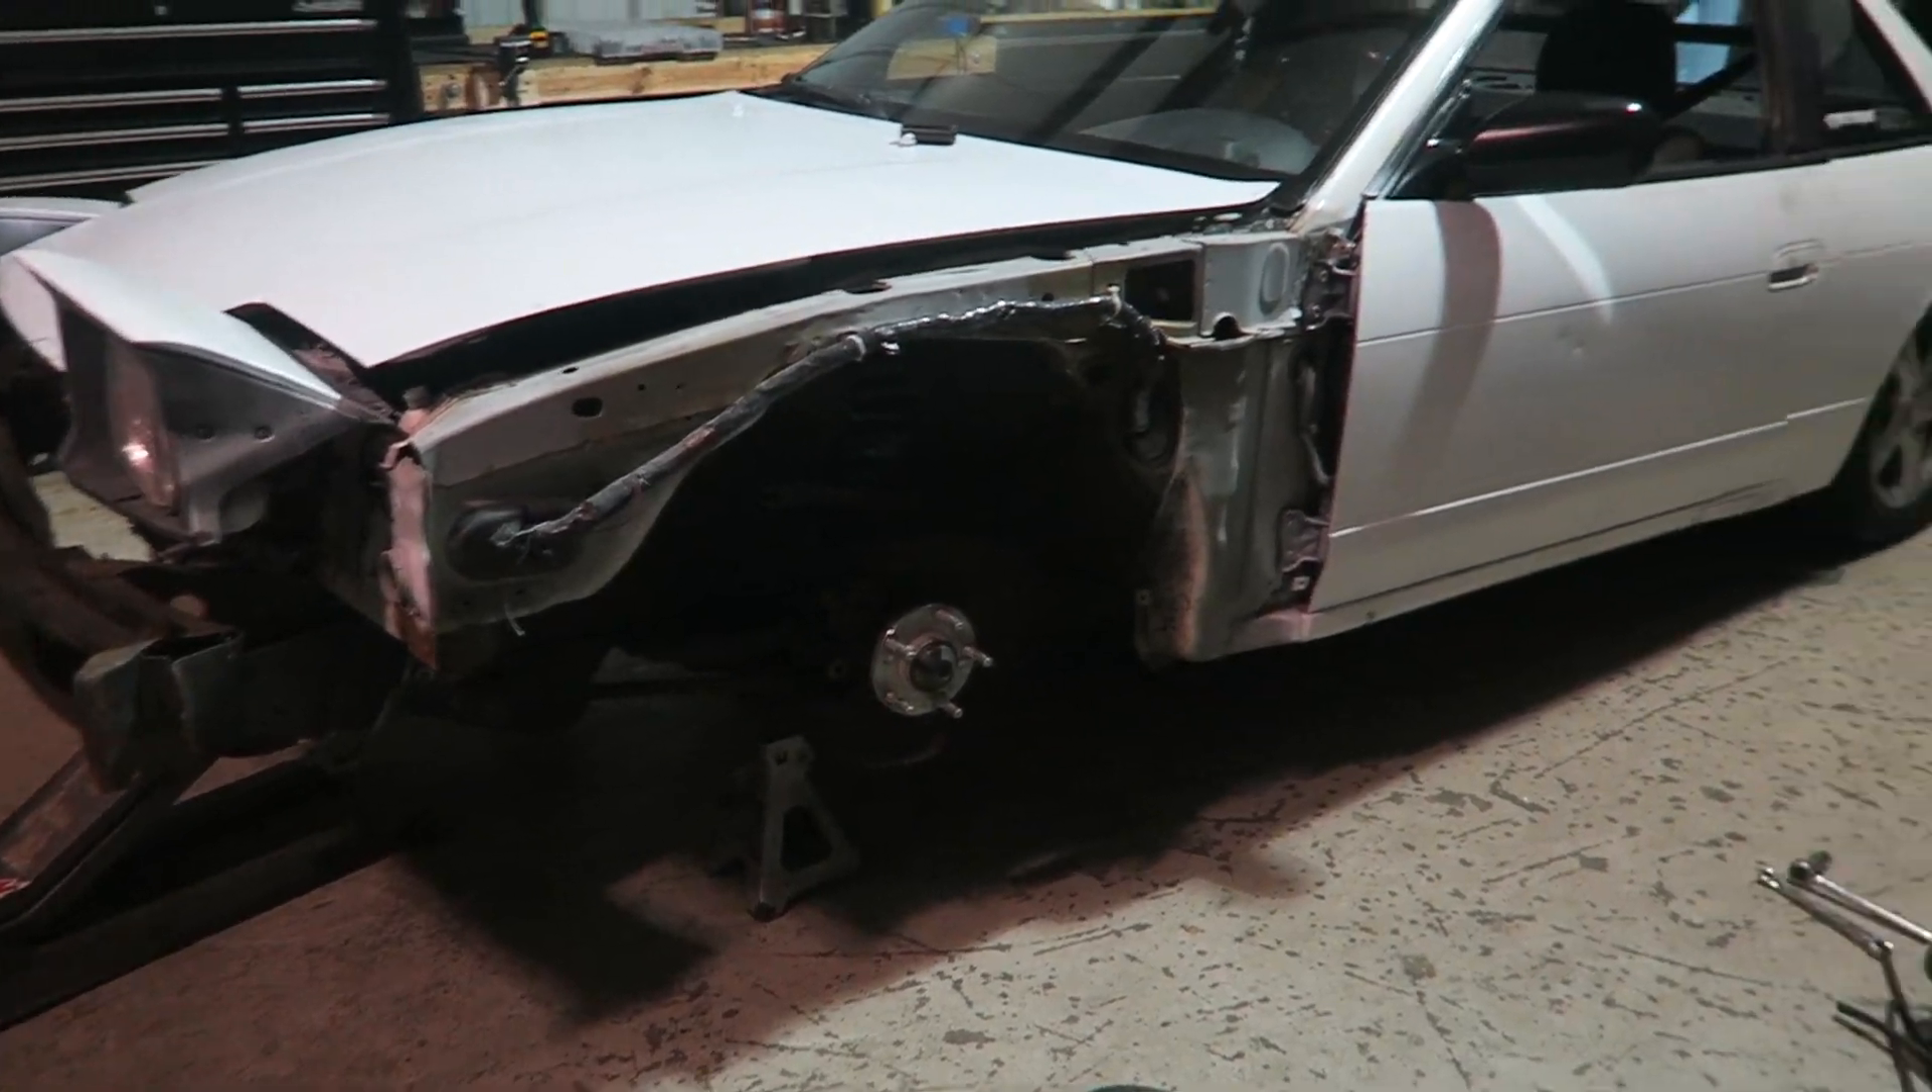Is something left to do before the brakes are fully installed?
Yes.